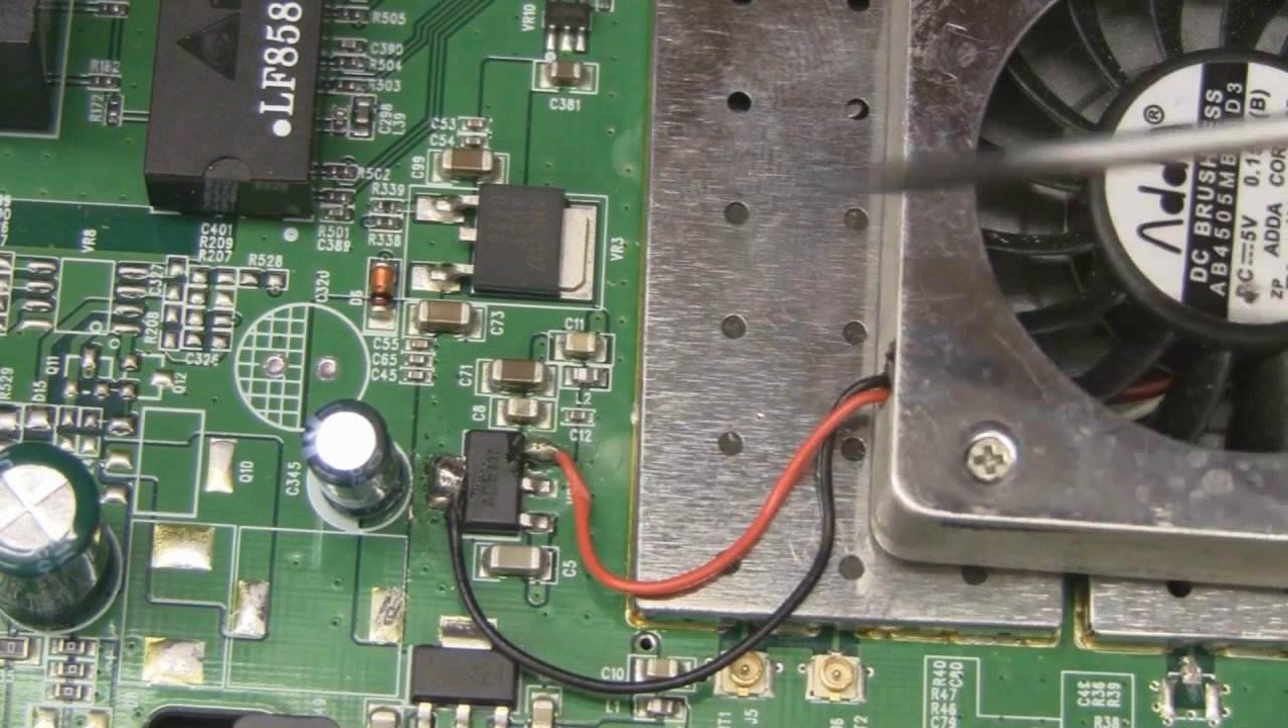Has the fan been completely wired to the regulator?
Yes.